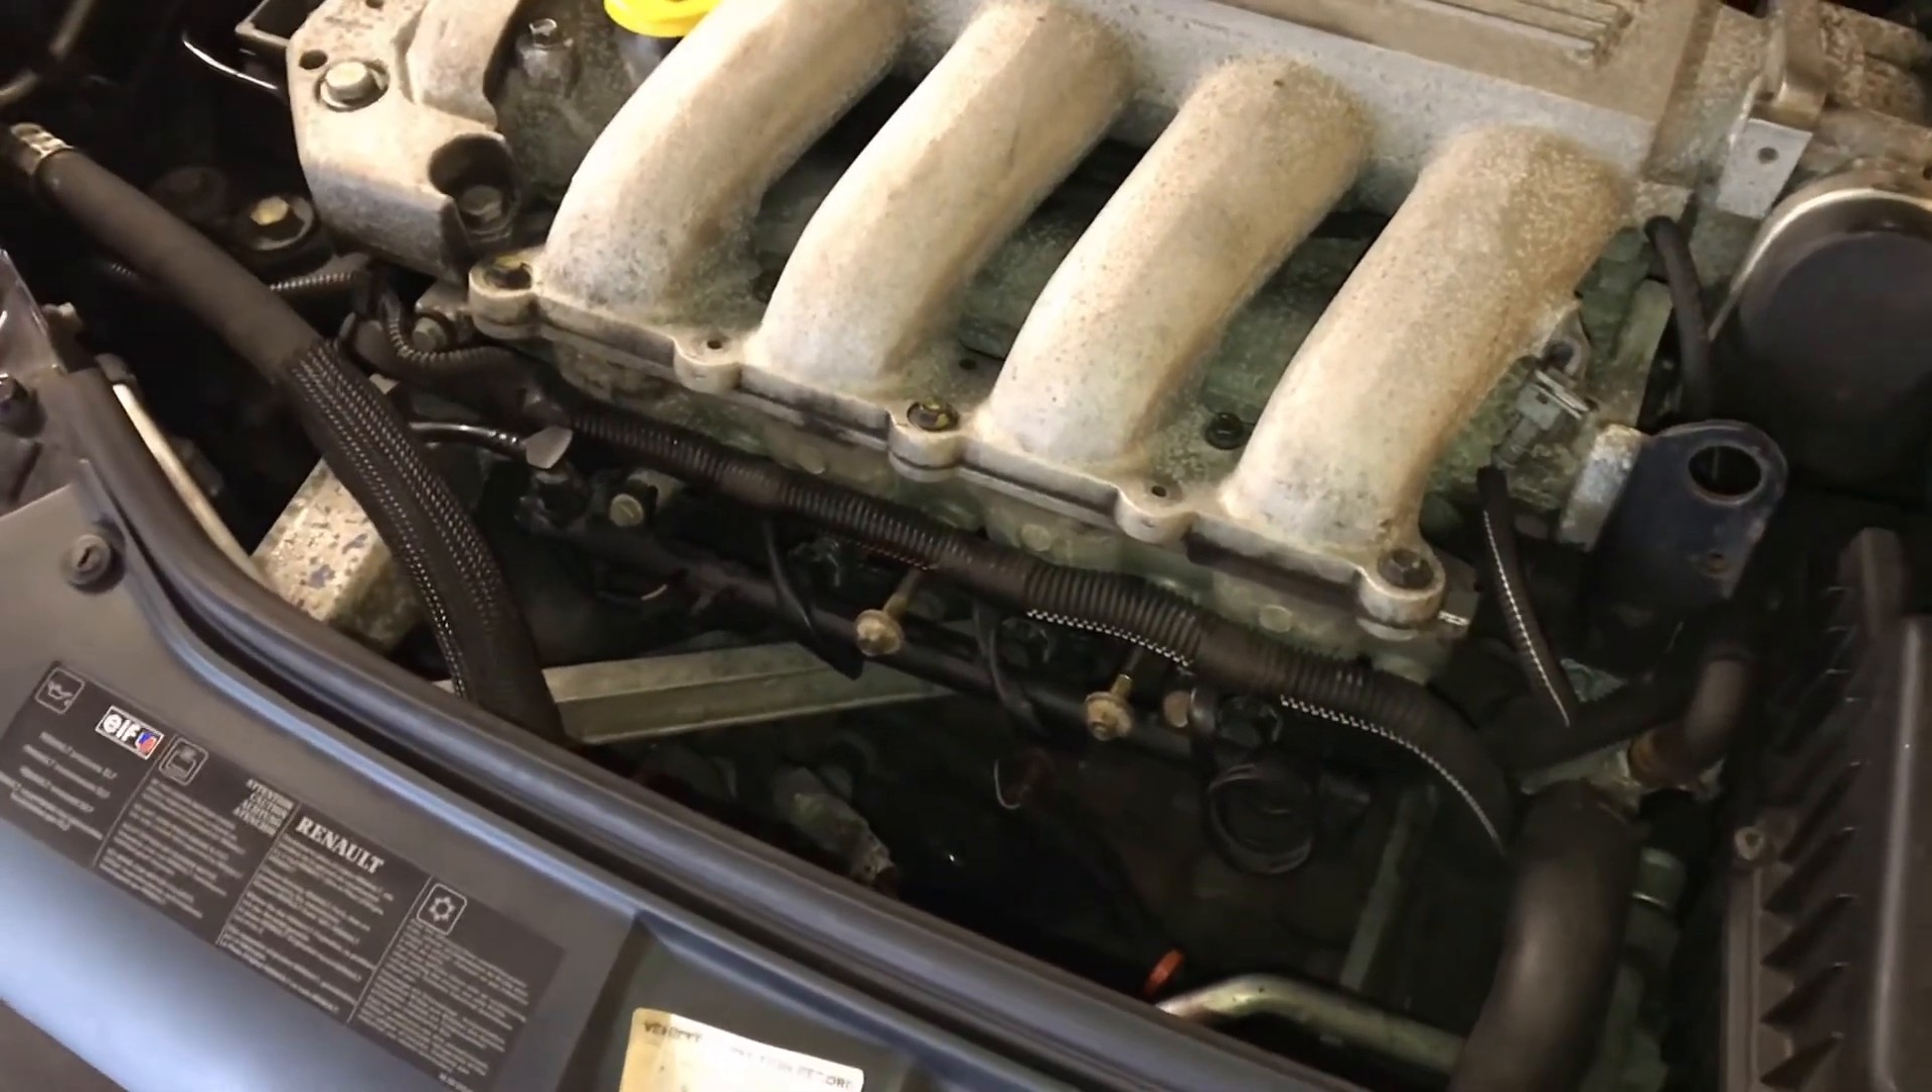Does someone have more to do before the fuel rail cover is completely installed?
Yes.